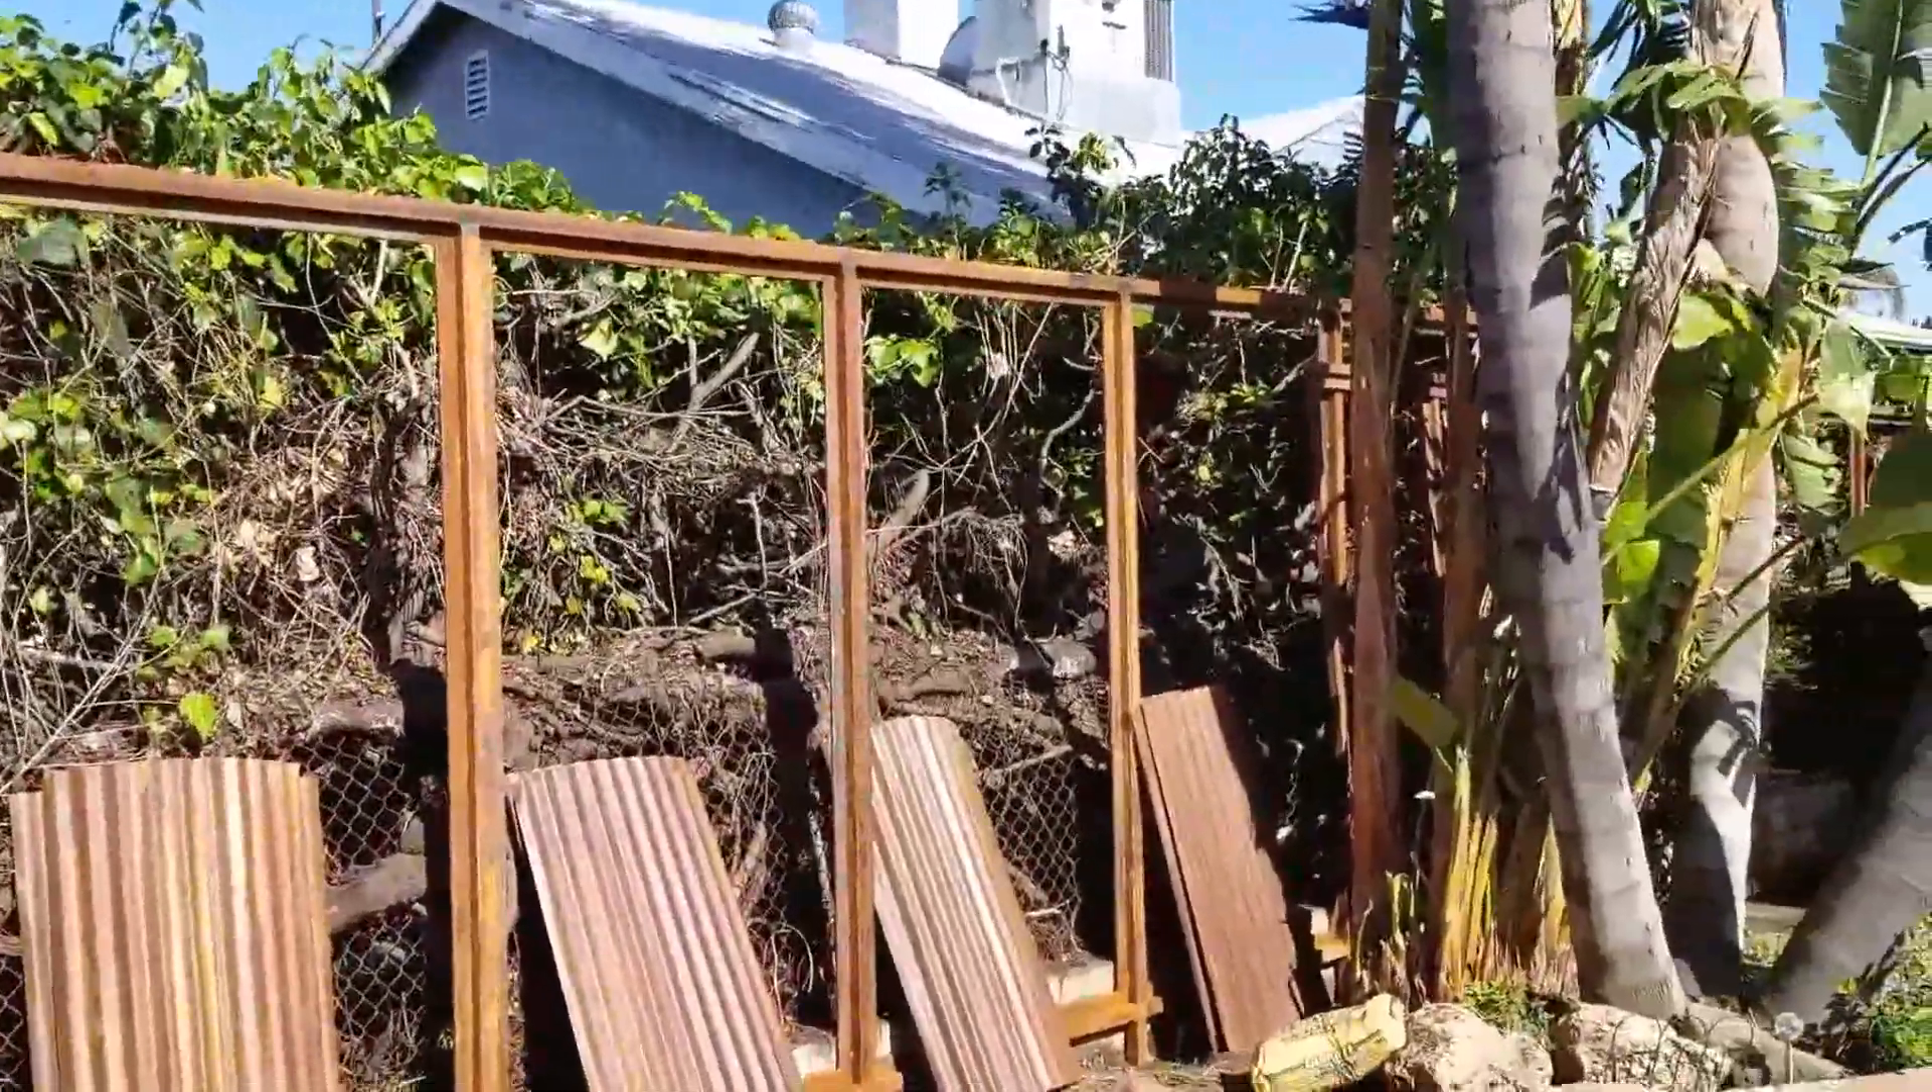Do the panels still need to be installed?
Yes.